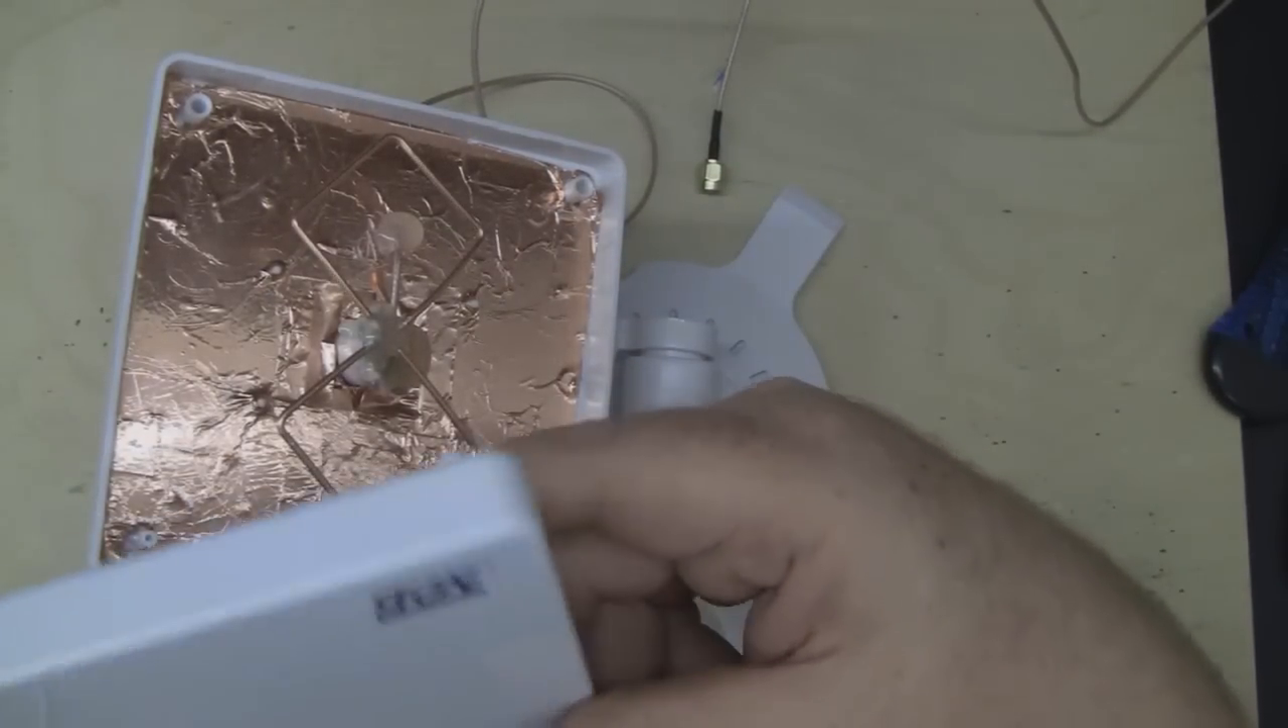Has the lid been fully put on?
No.